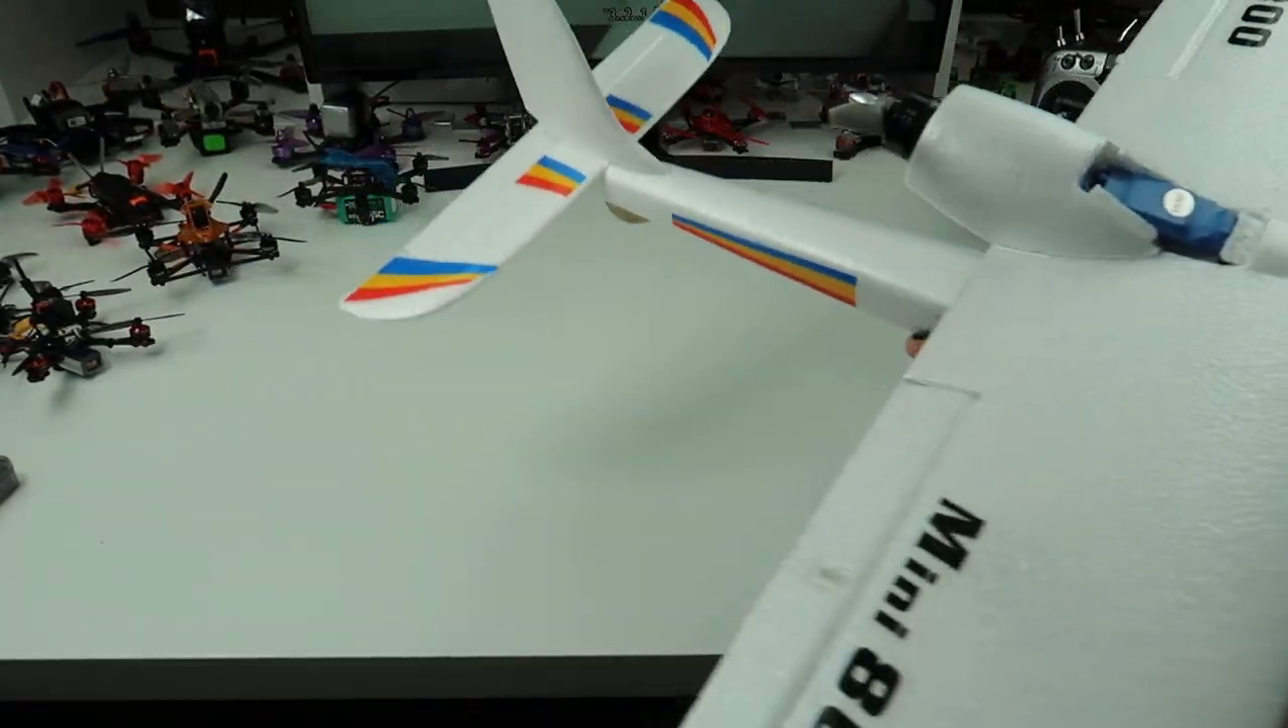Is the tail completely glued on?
Yes.